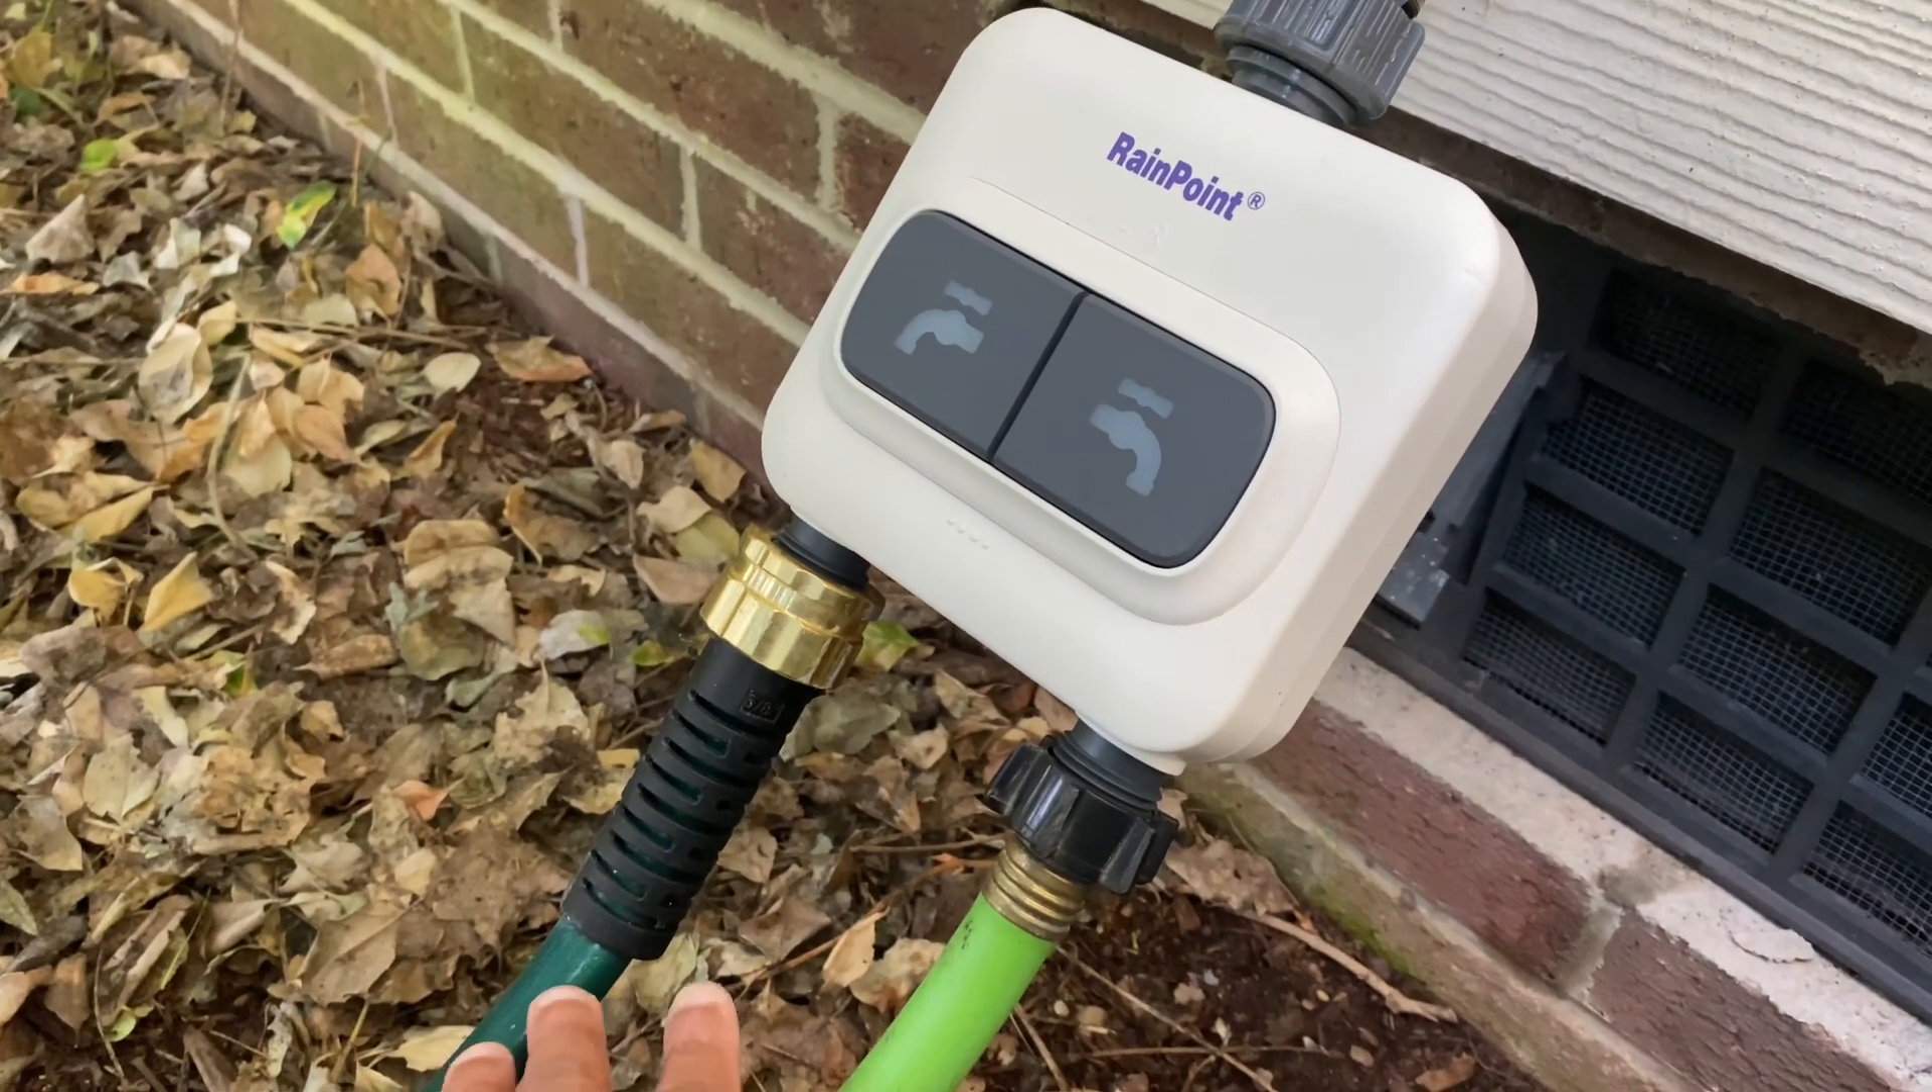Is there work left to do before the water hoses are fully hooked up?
No.